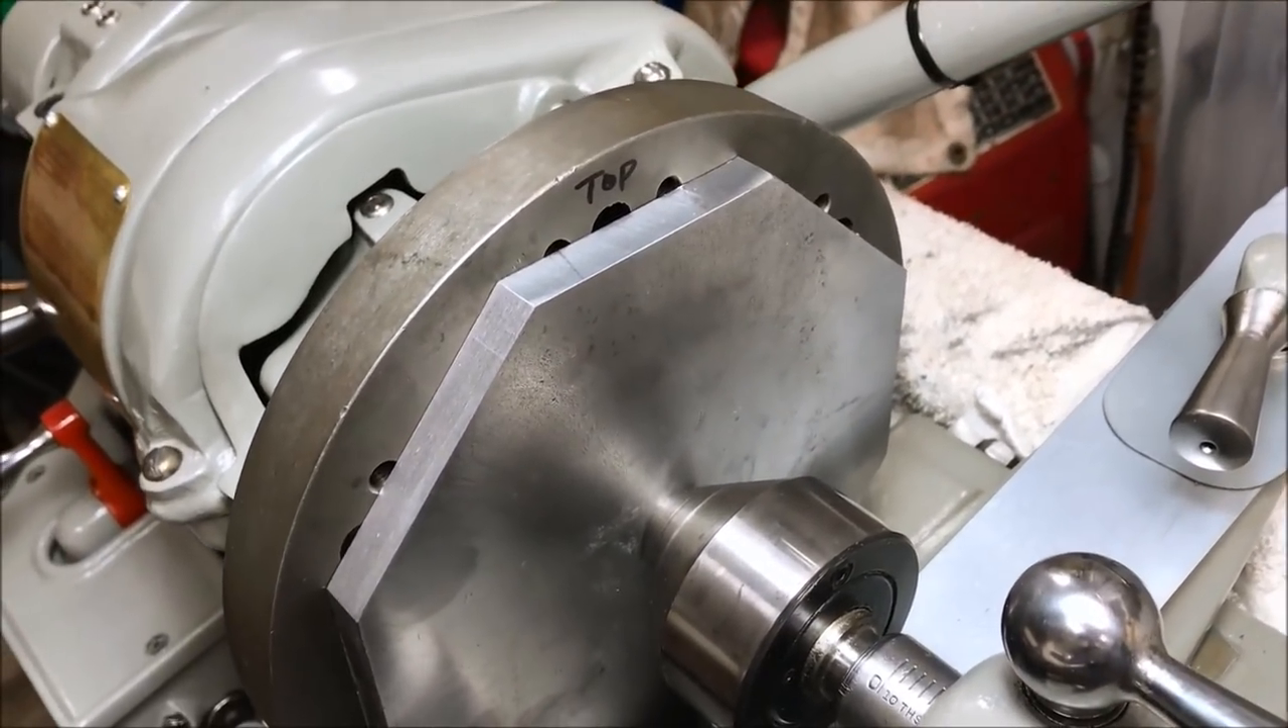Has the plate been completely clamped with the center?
Yes.